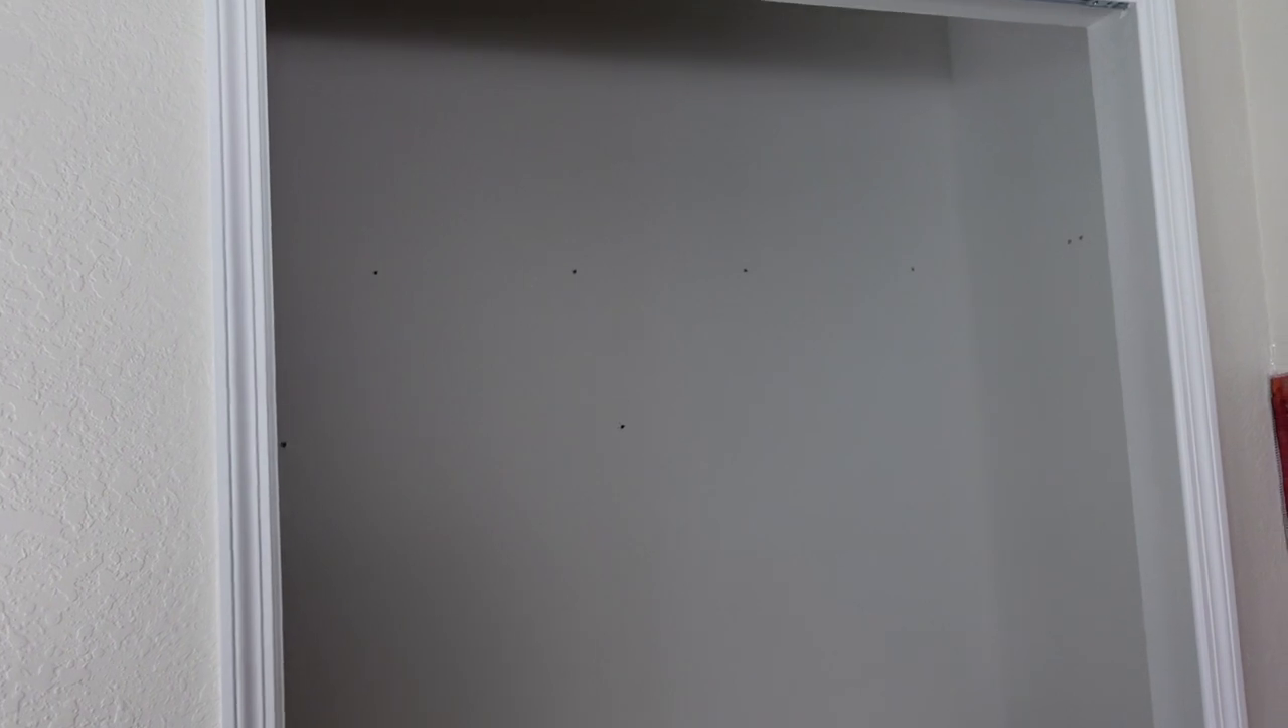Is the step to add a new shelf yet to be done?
Yes.